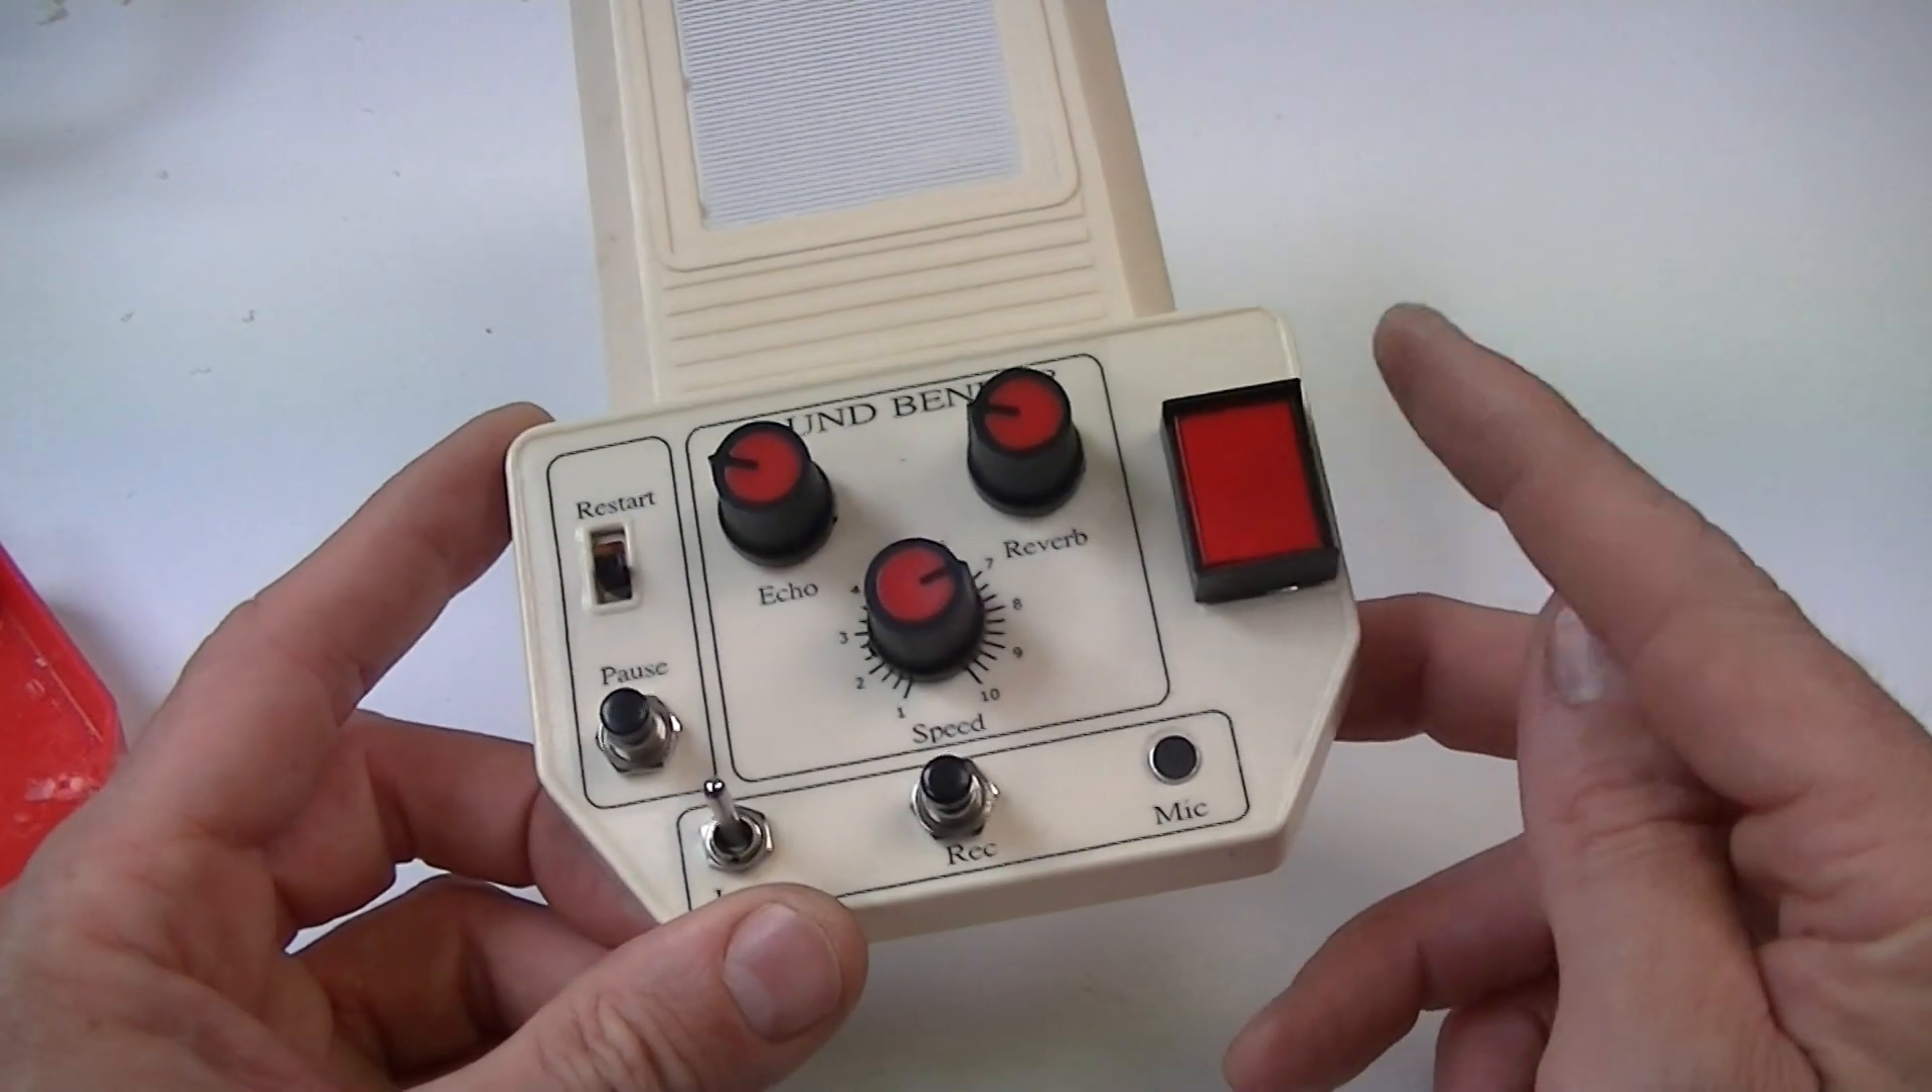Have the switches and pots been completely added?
Yes.